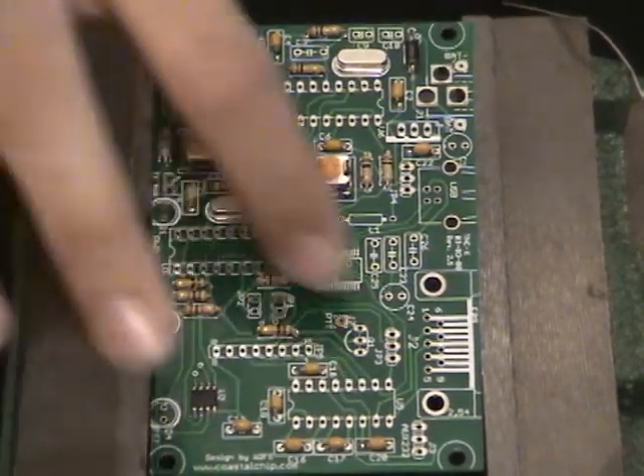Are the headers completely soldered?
No.